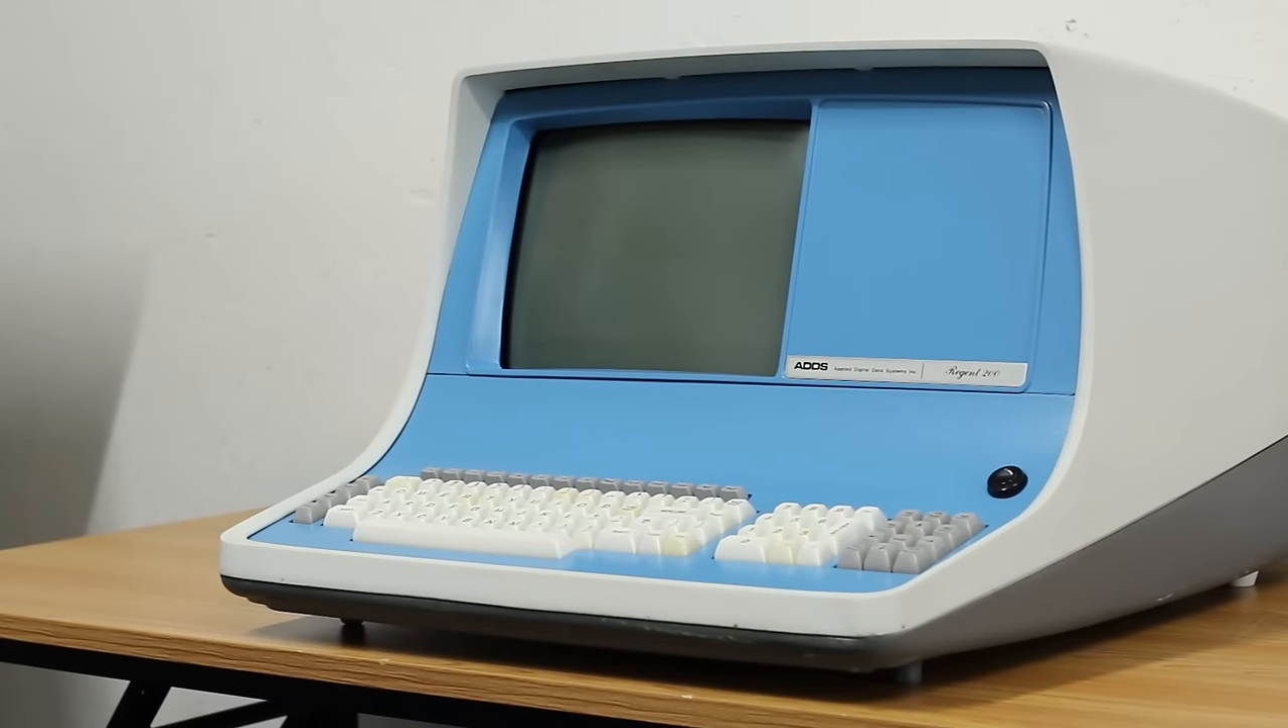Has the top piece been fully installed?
Yes.